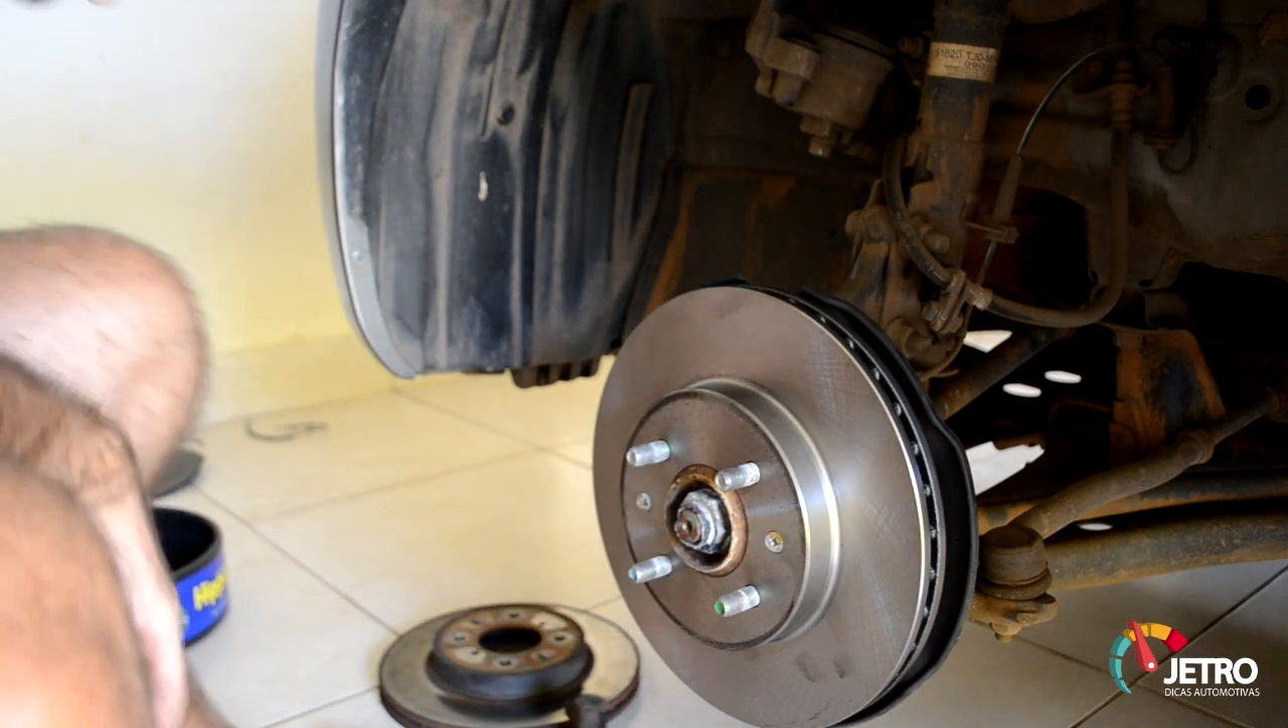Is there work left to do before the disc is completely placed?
No.